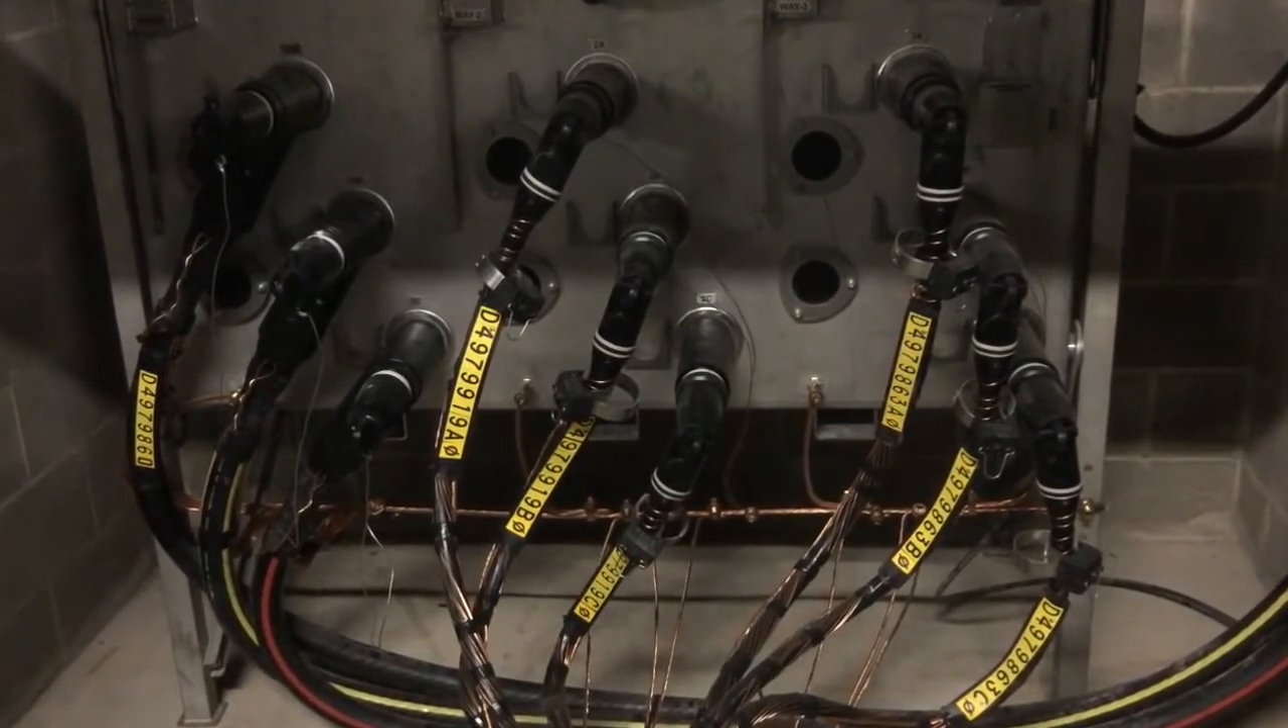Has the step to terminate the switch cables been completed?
Yes.